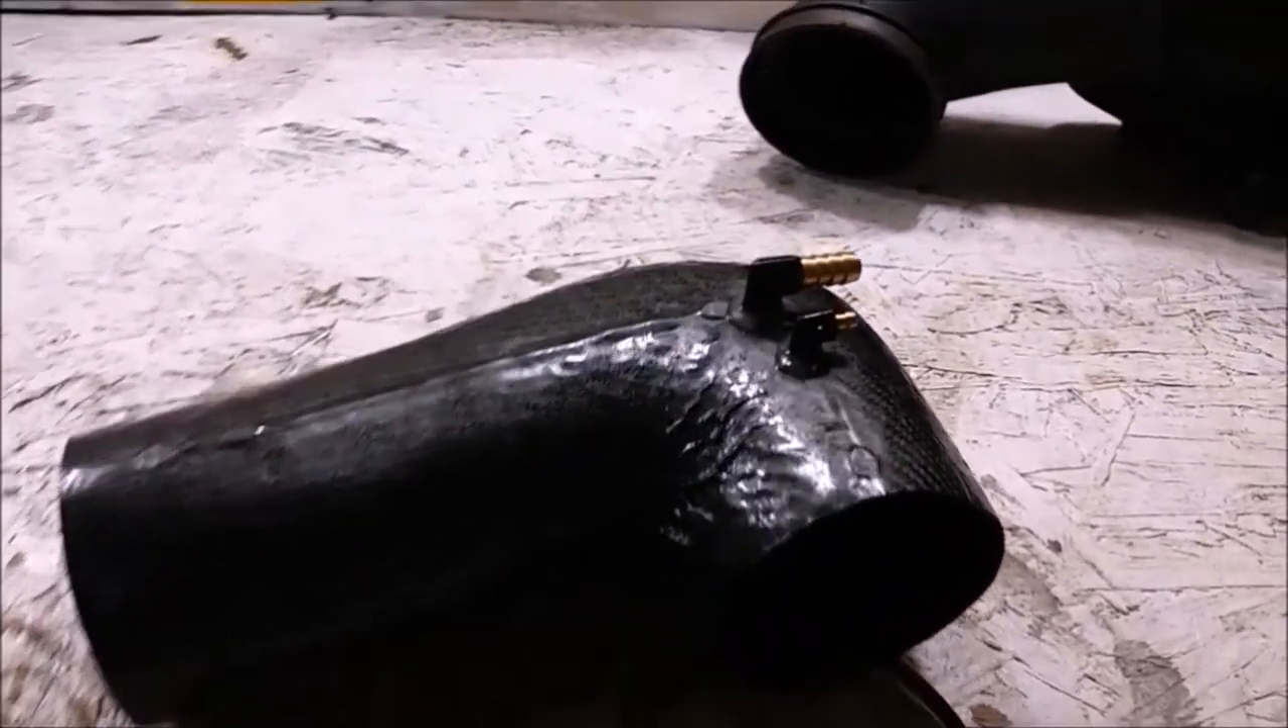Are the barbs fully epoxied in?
Yes.